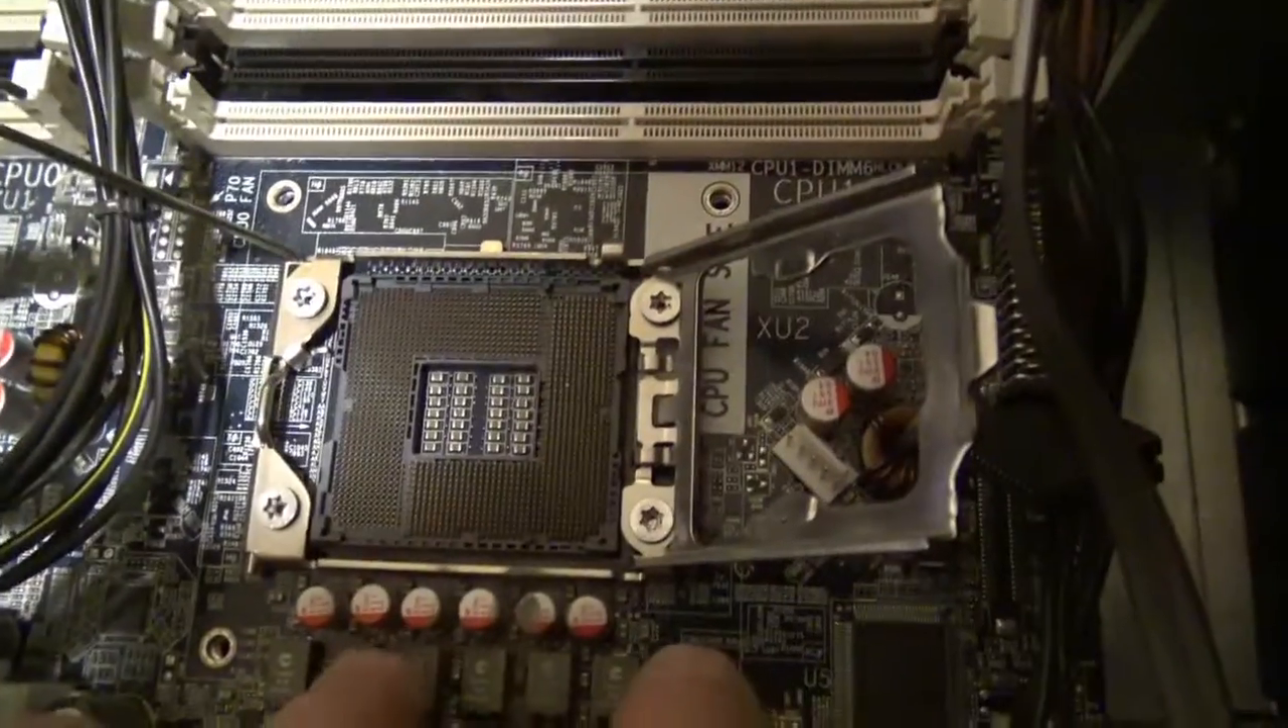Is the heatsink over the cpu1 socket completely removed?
Yes.